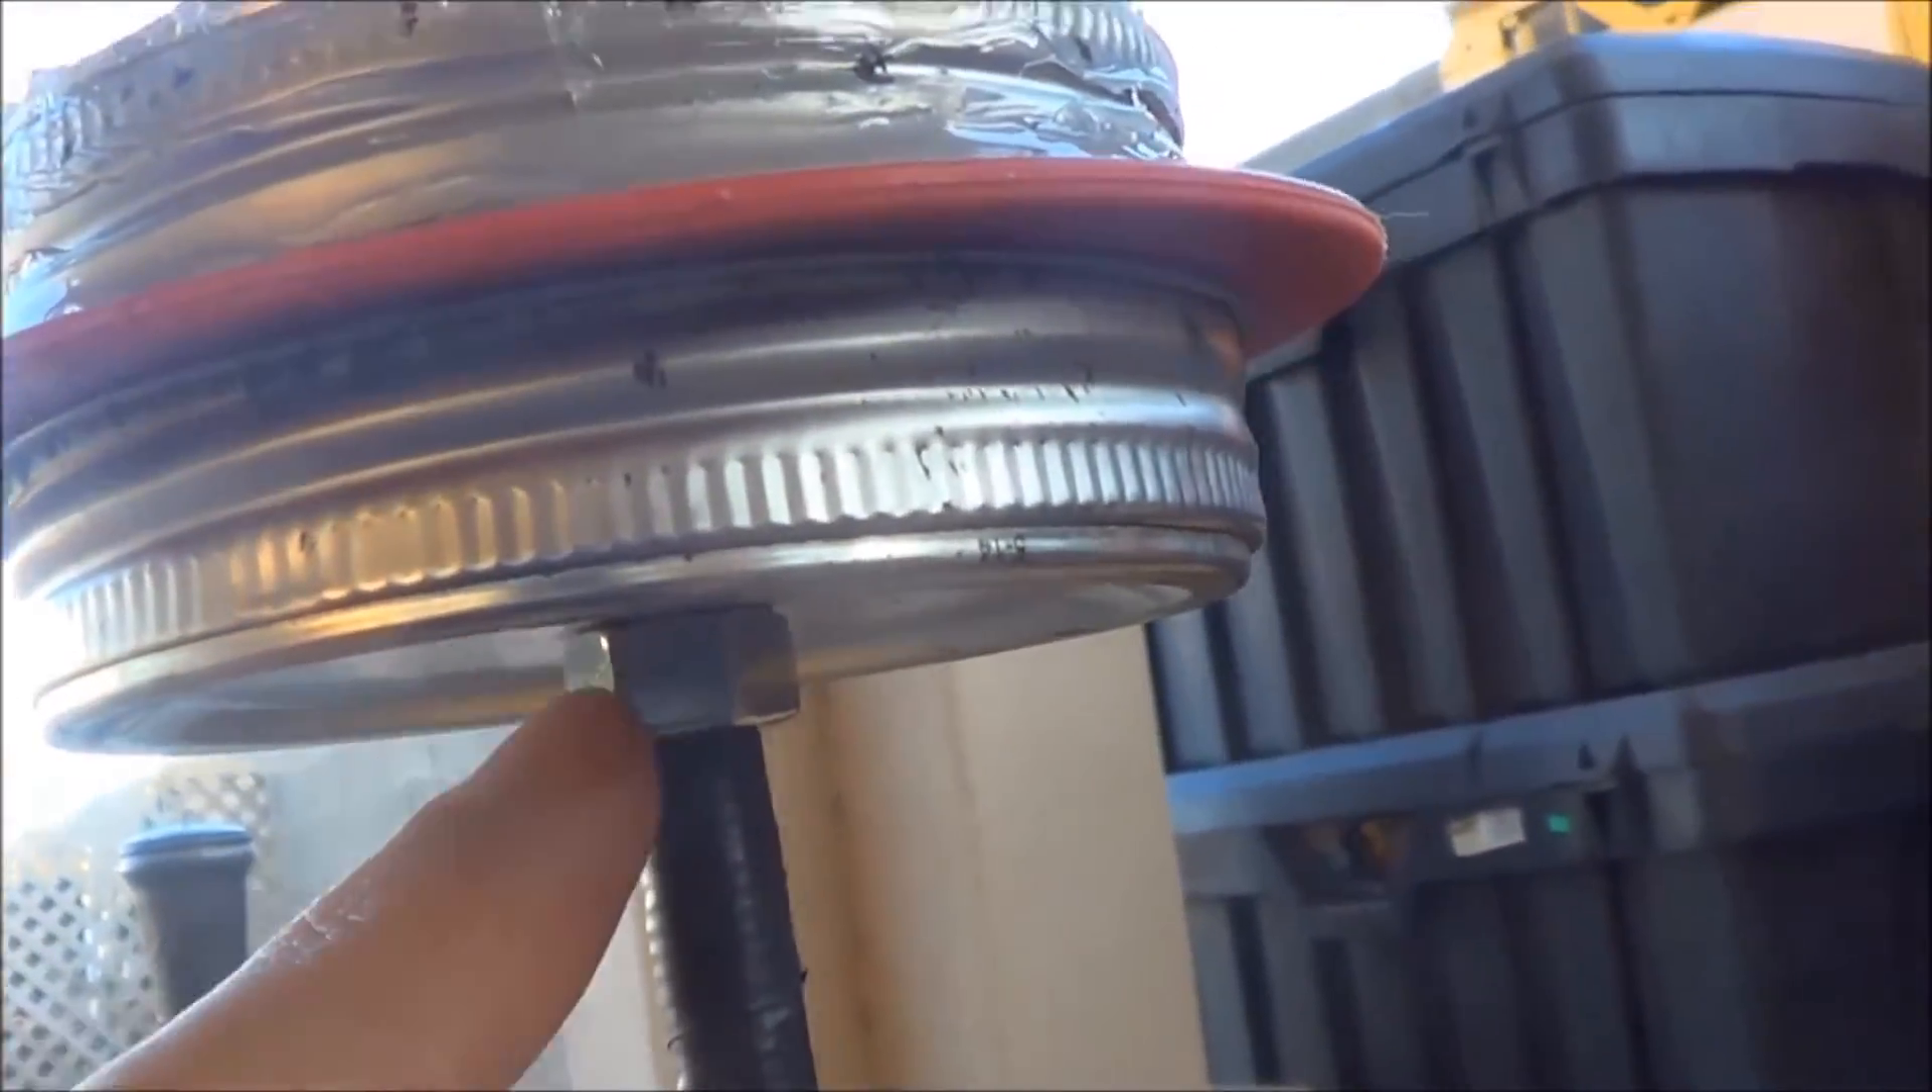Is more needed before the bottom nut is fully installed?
No.